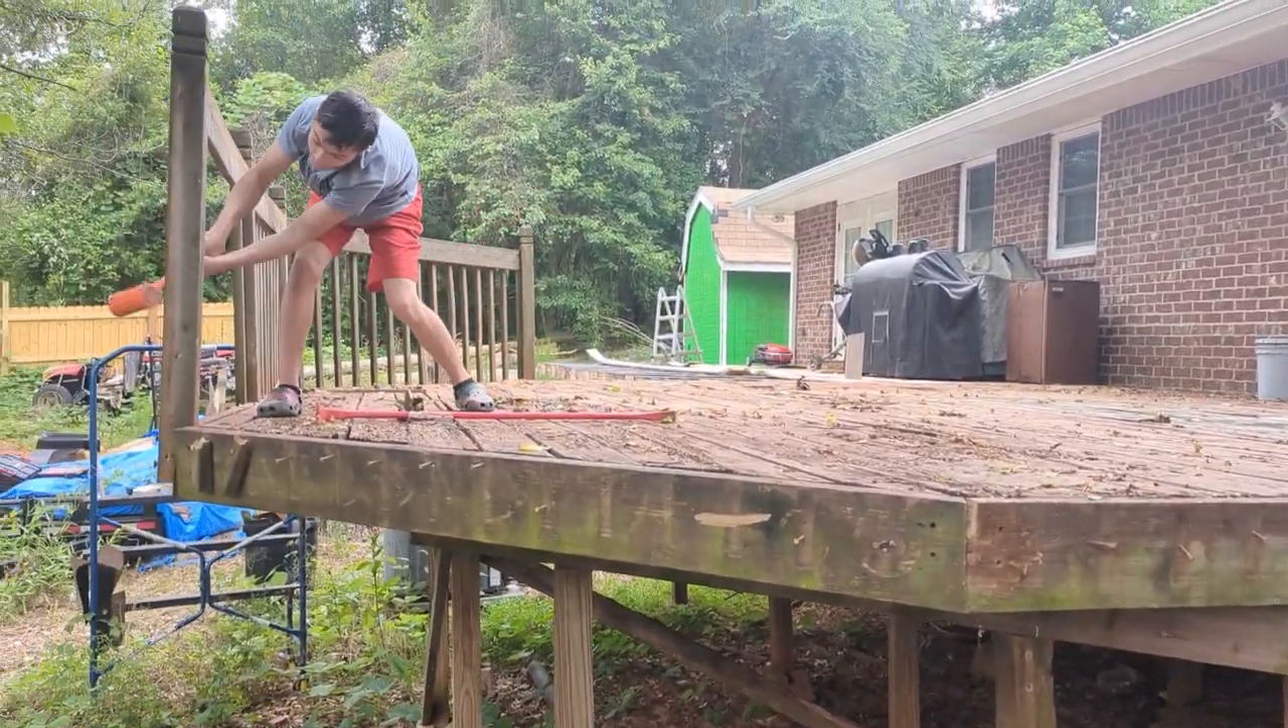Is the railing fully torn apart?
No.